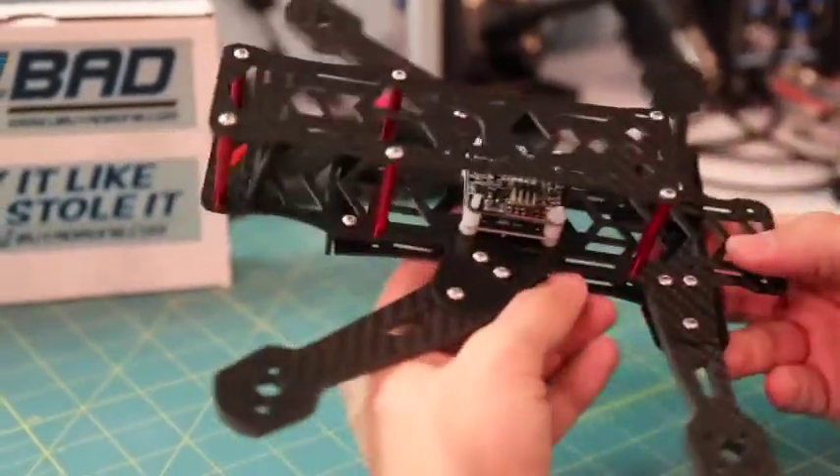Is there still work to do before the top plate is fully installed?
No.